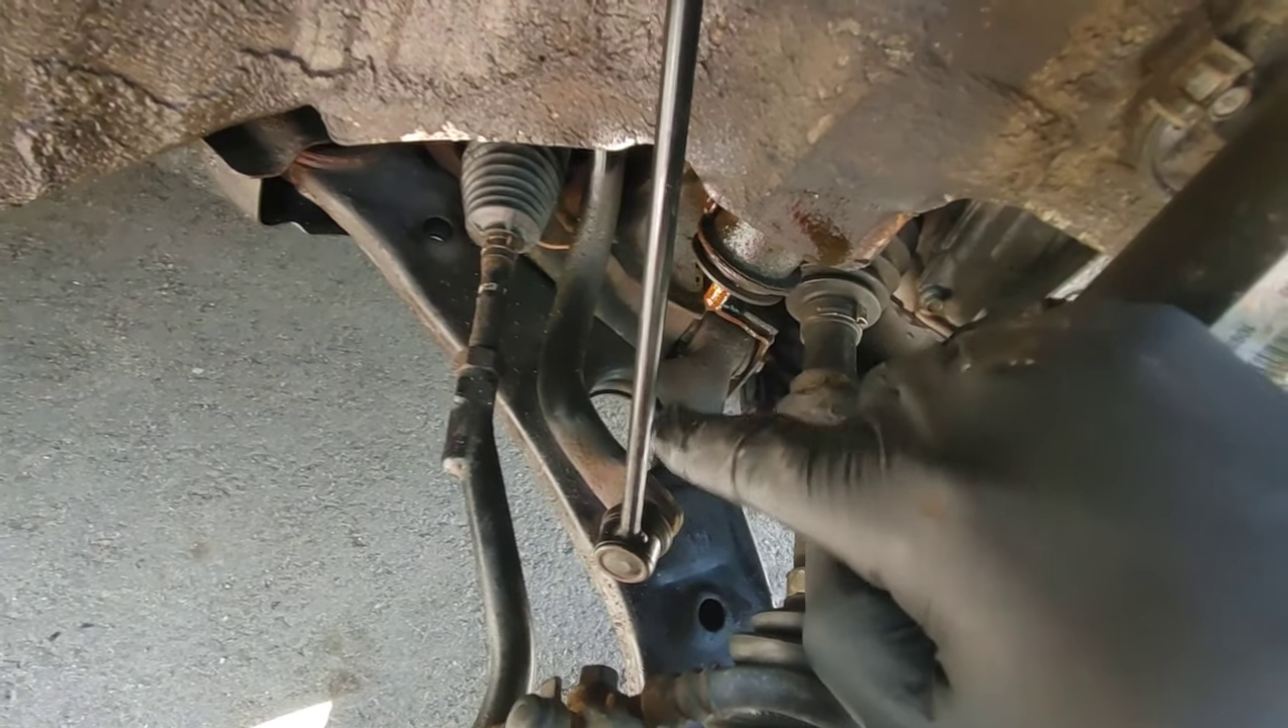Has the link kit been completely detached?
No.